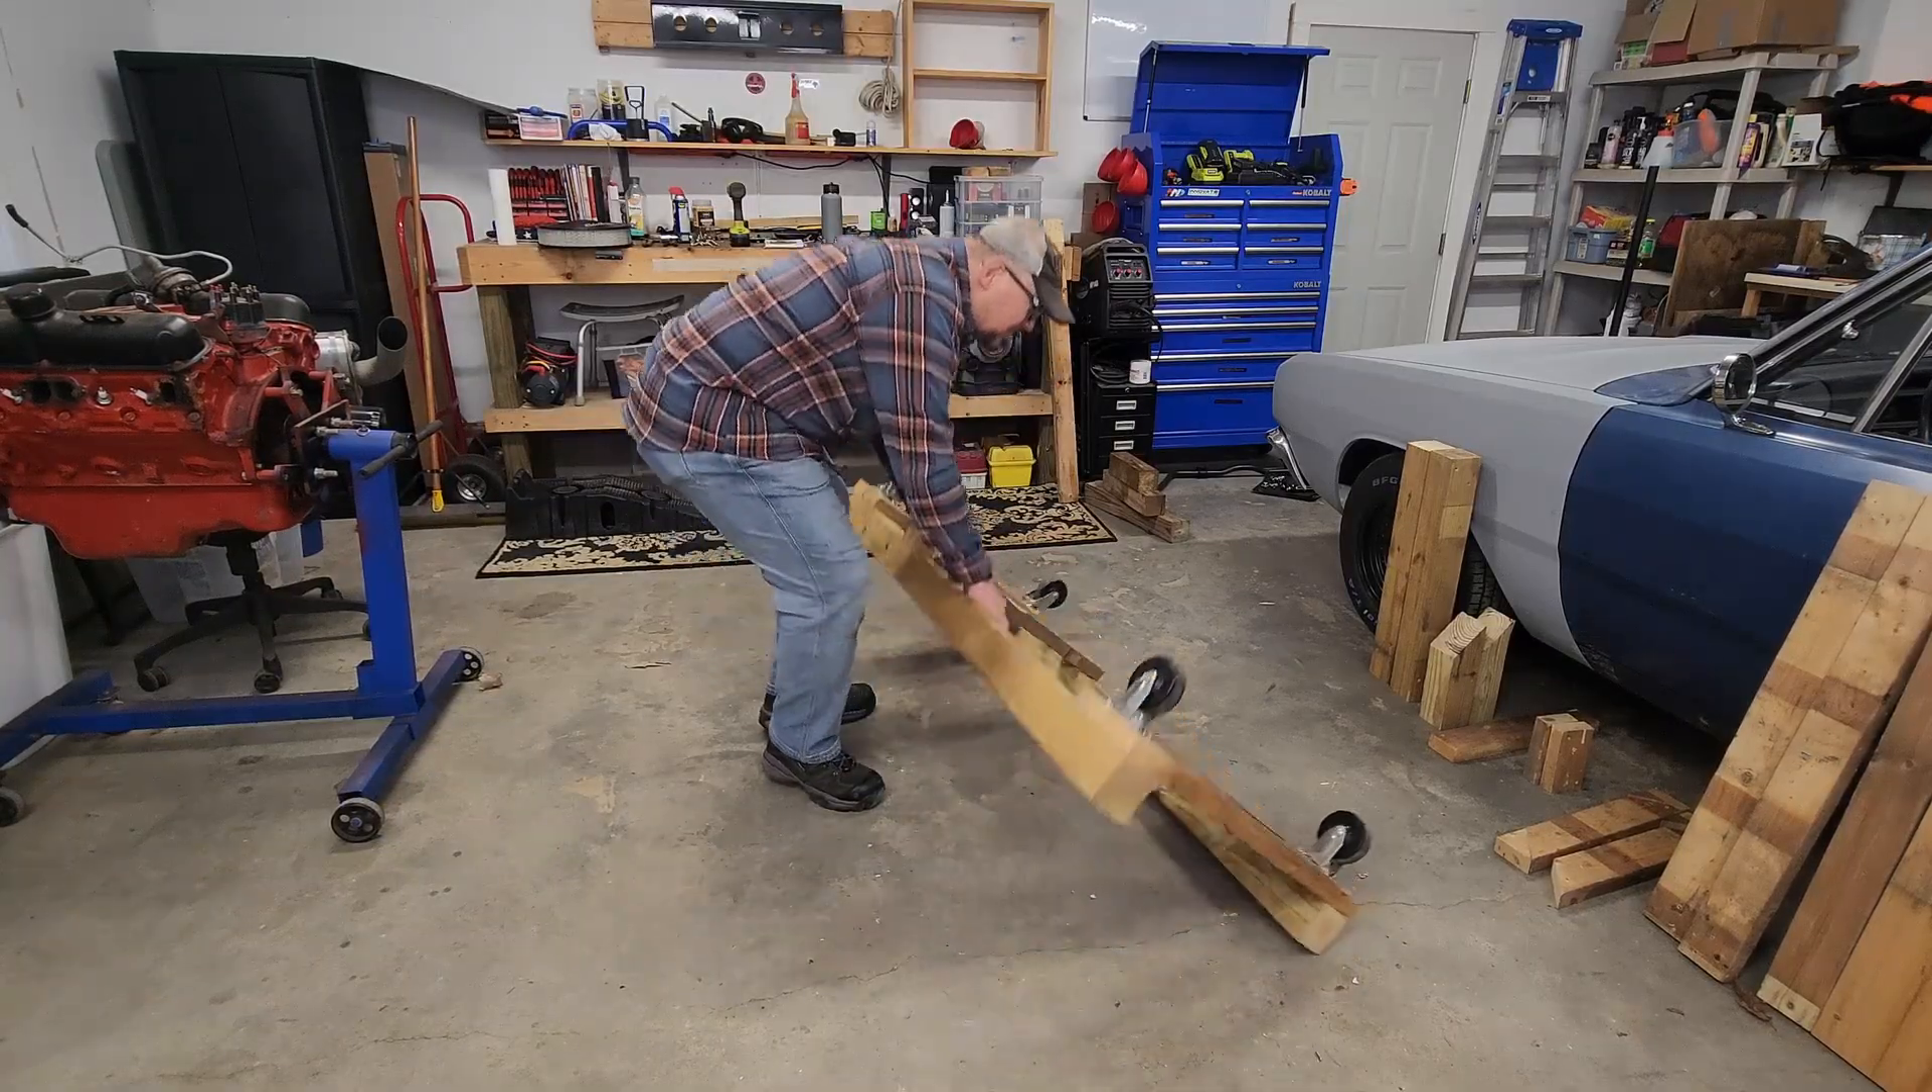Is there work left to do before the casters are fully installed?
No.